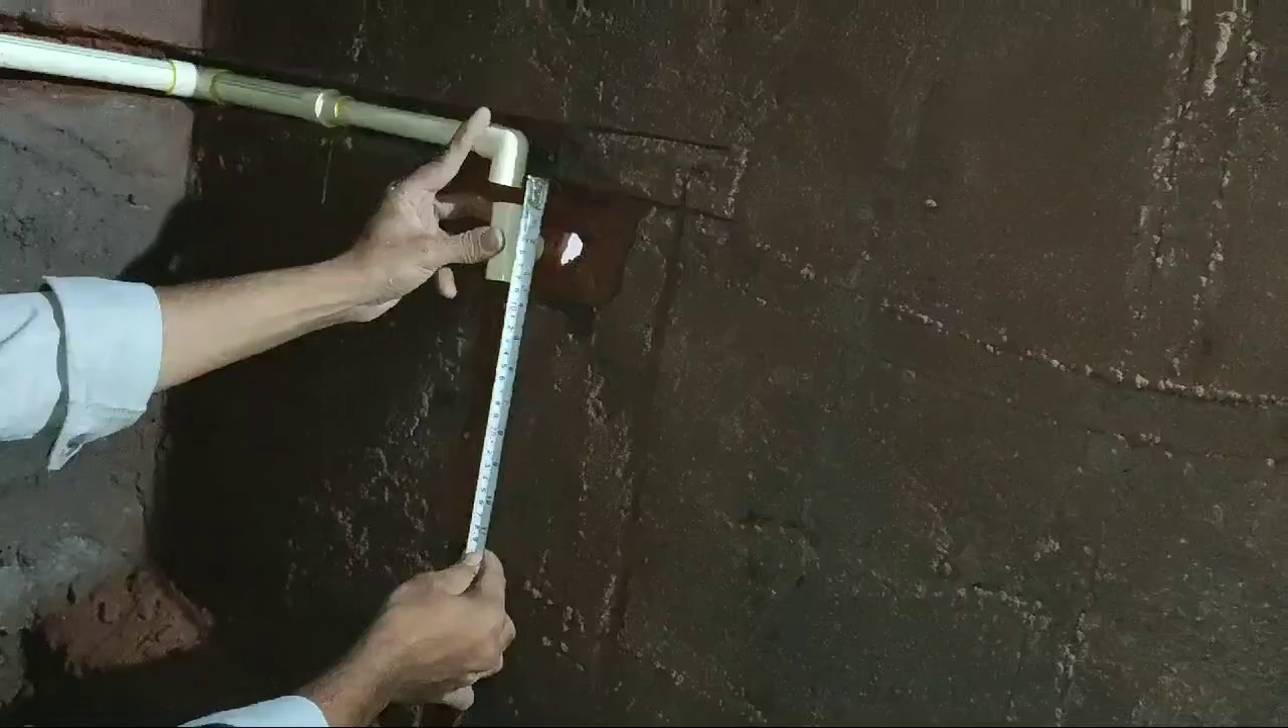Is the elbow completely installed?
Yes.